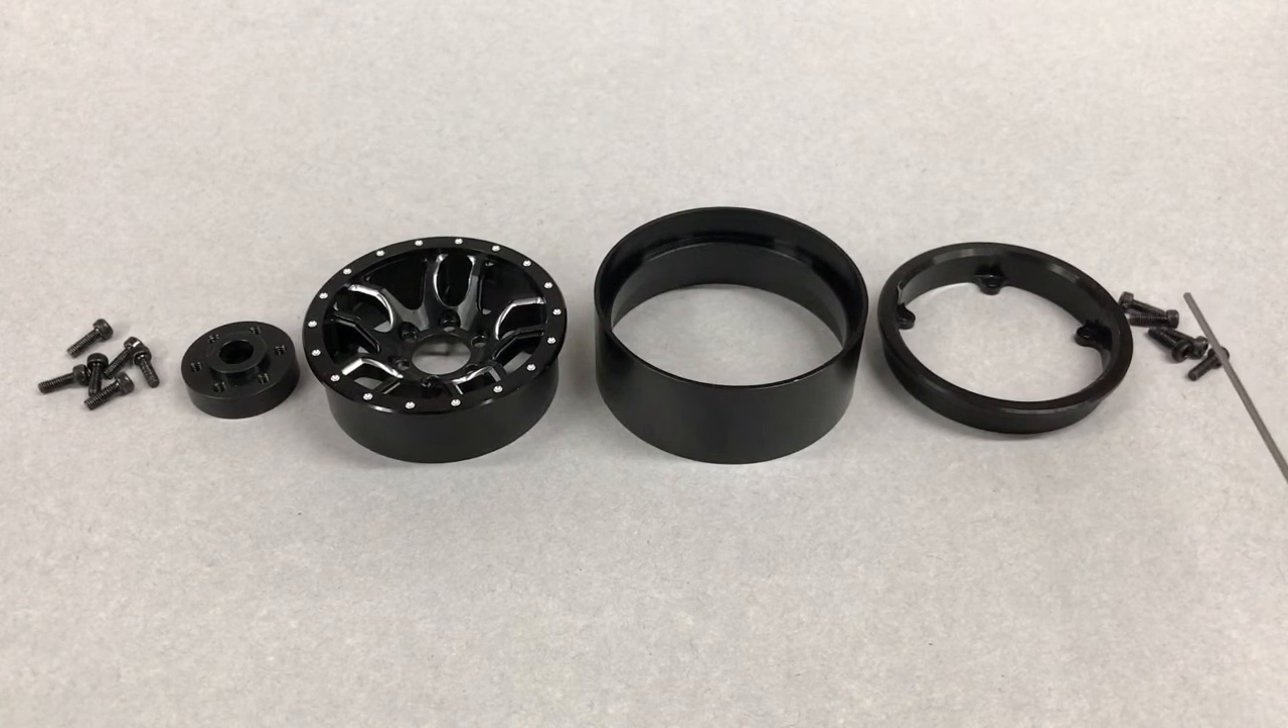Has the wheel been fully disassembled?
Yes.